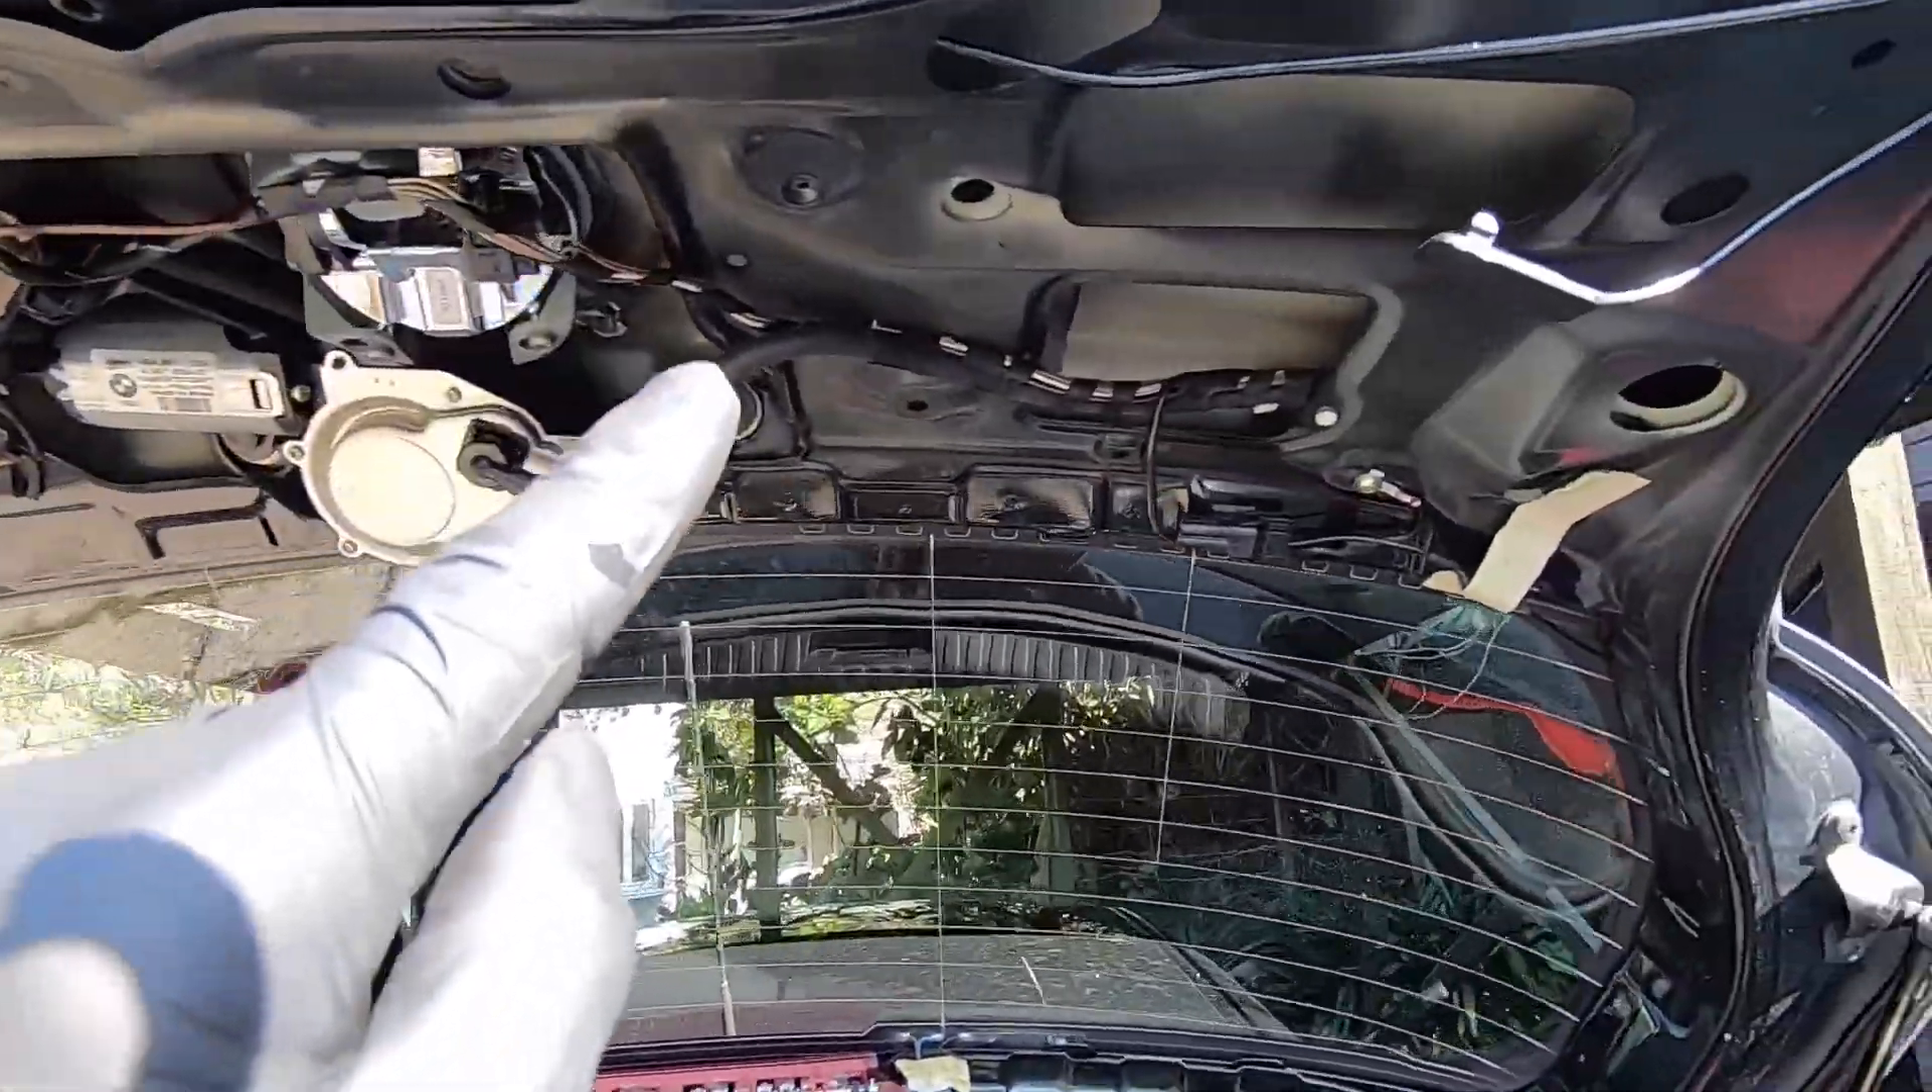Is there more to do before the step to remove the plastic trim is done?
No.